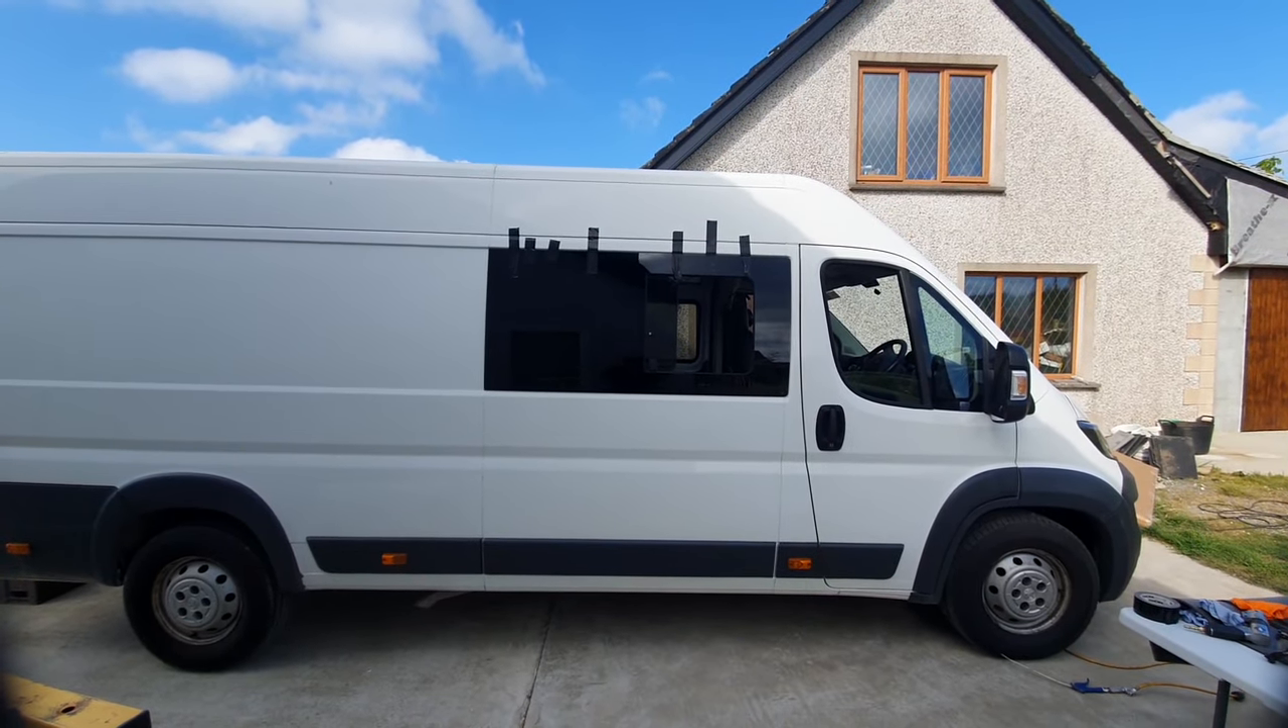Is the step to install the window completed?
Yes.